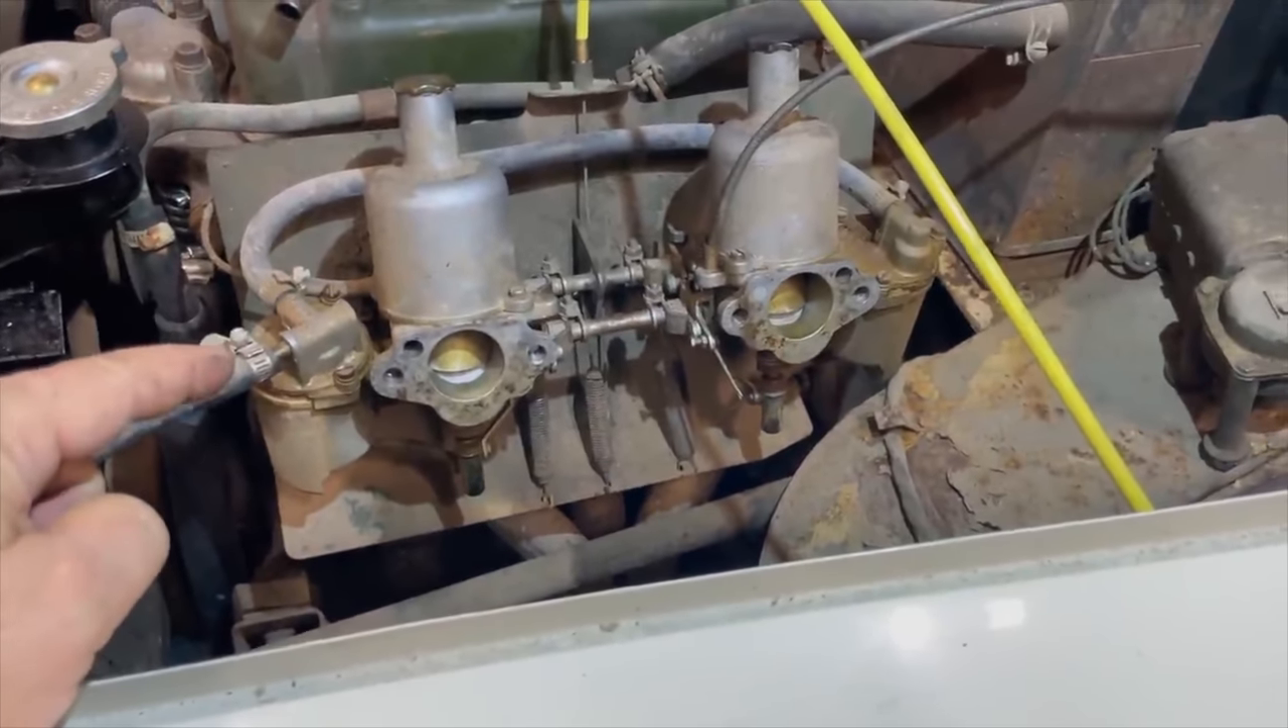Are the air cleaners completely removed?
Yes.